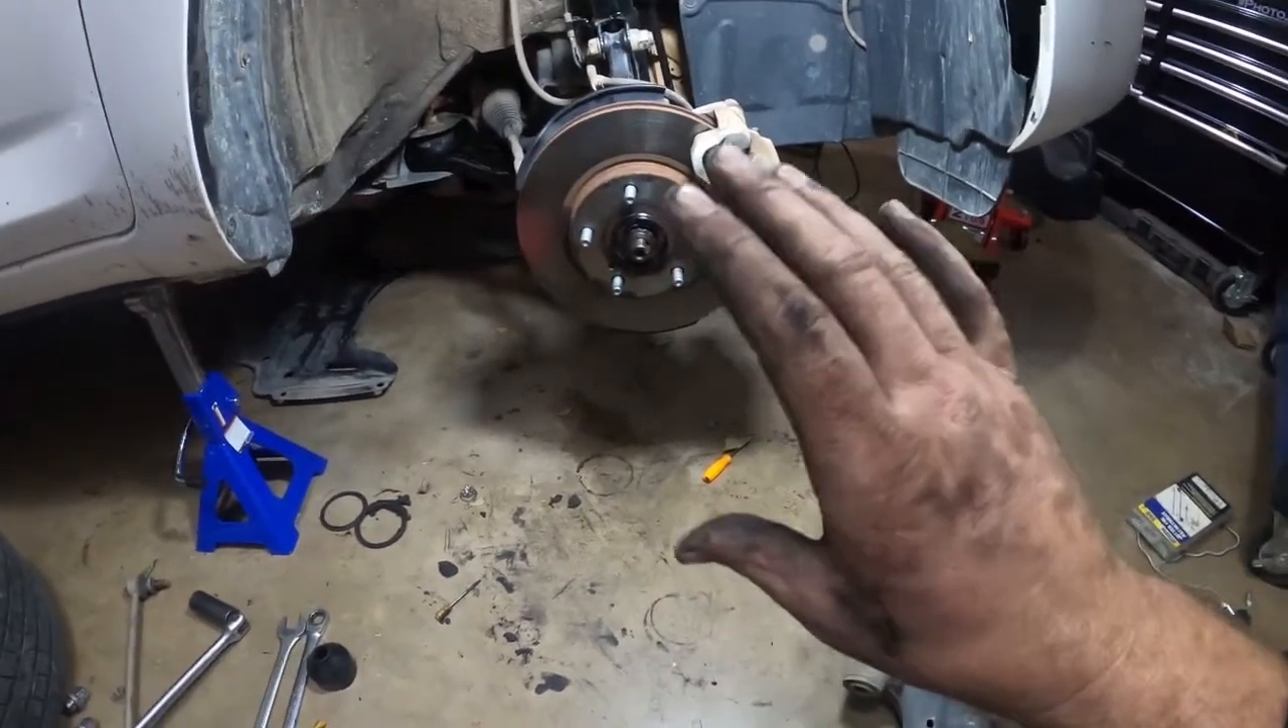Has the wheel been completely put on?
No.